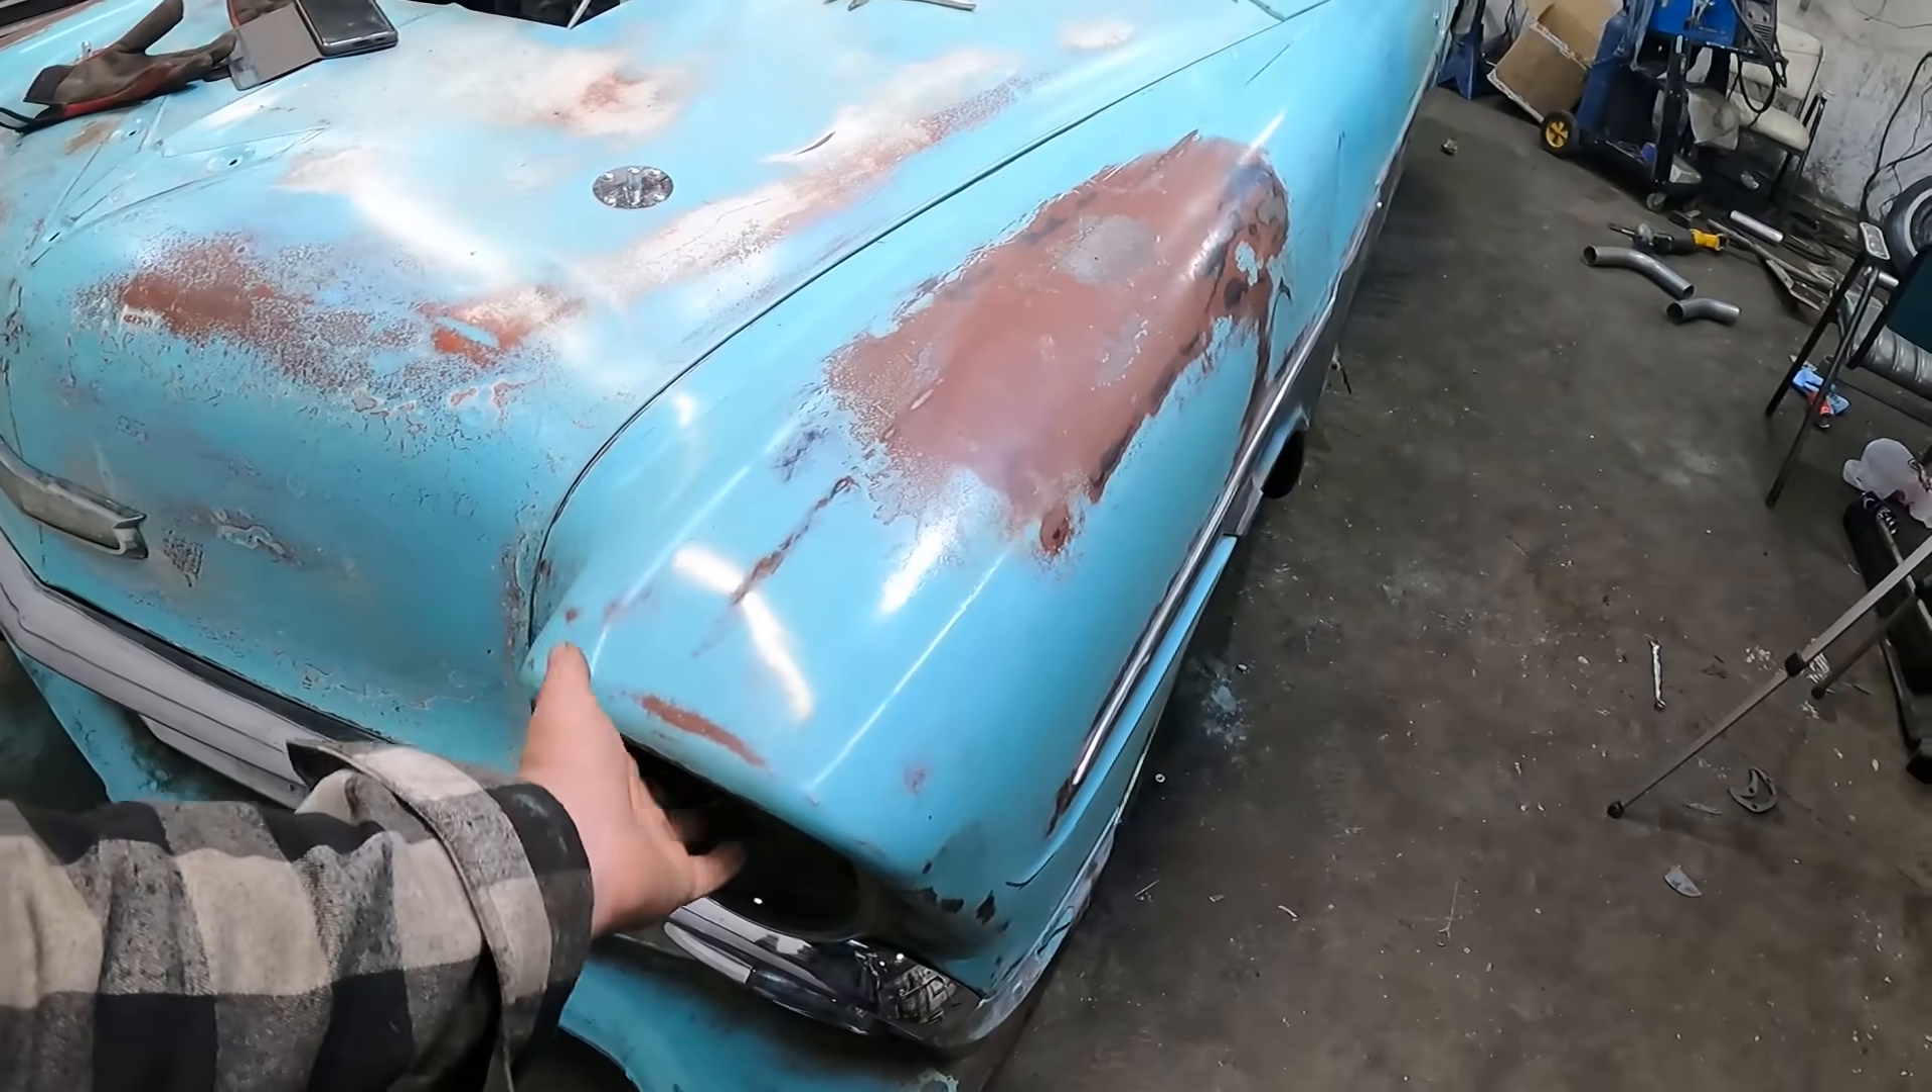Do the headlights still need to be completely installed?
Yes.